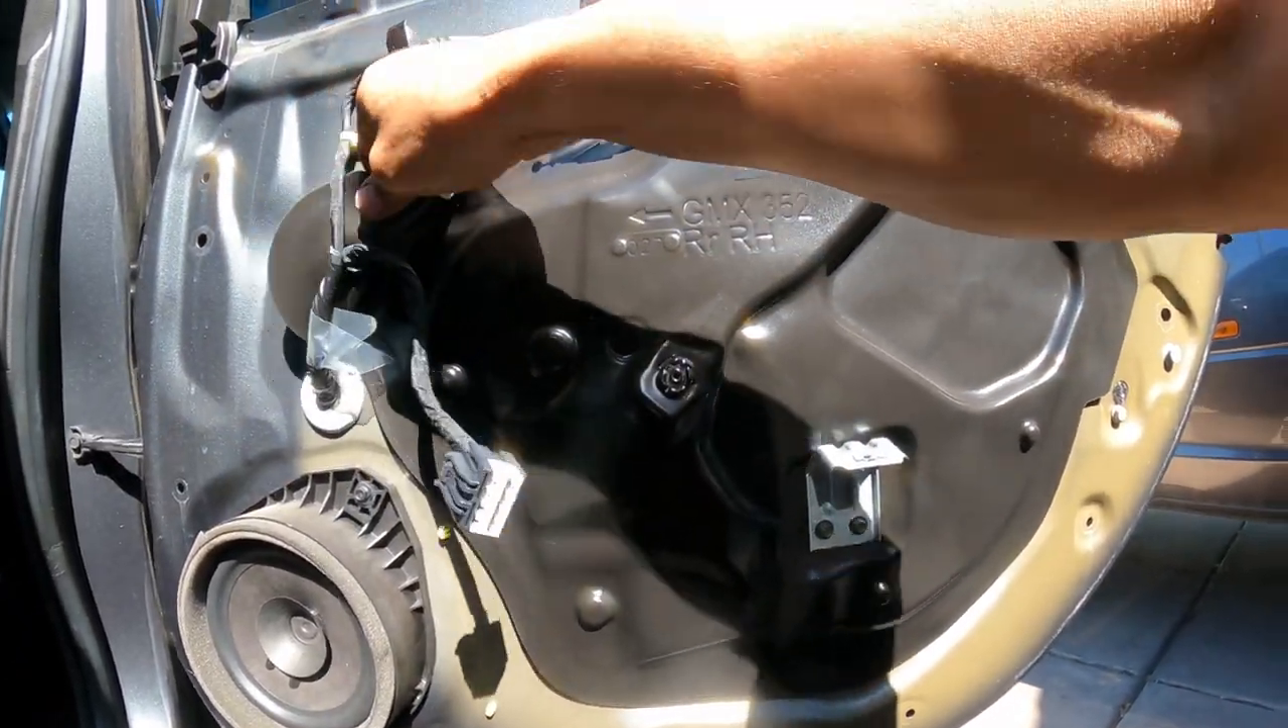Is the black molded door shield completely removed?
No.